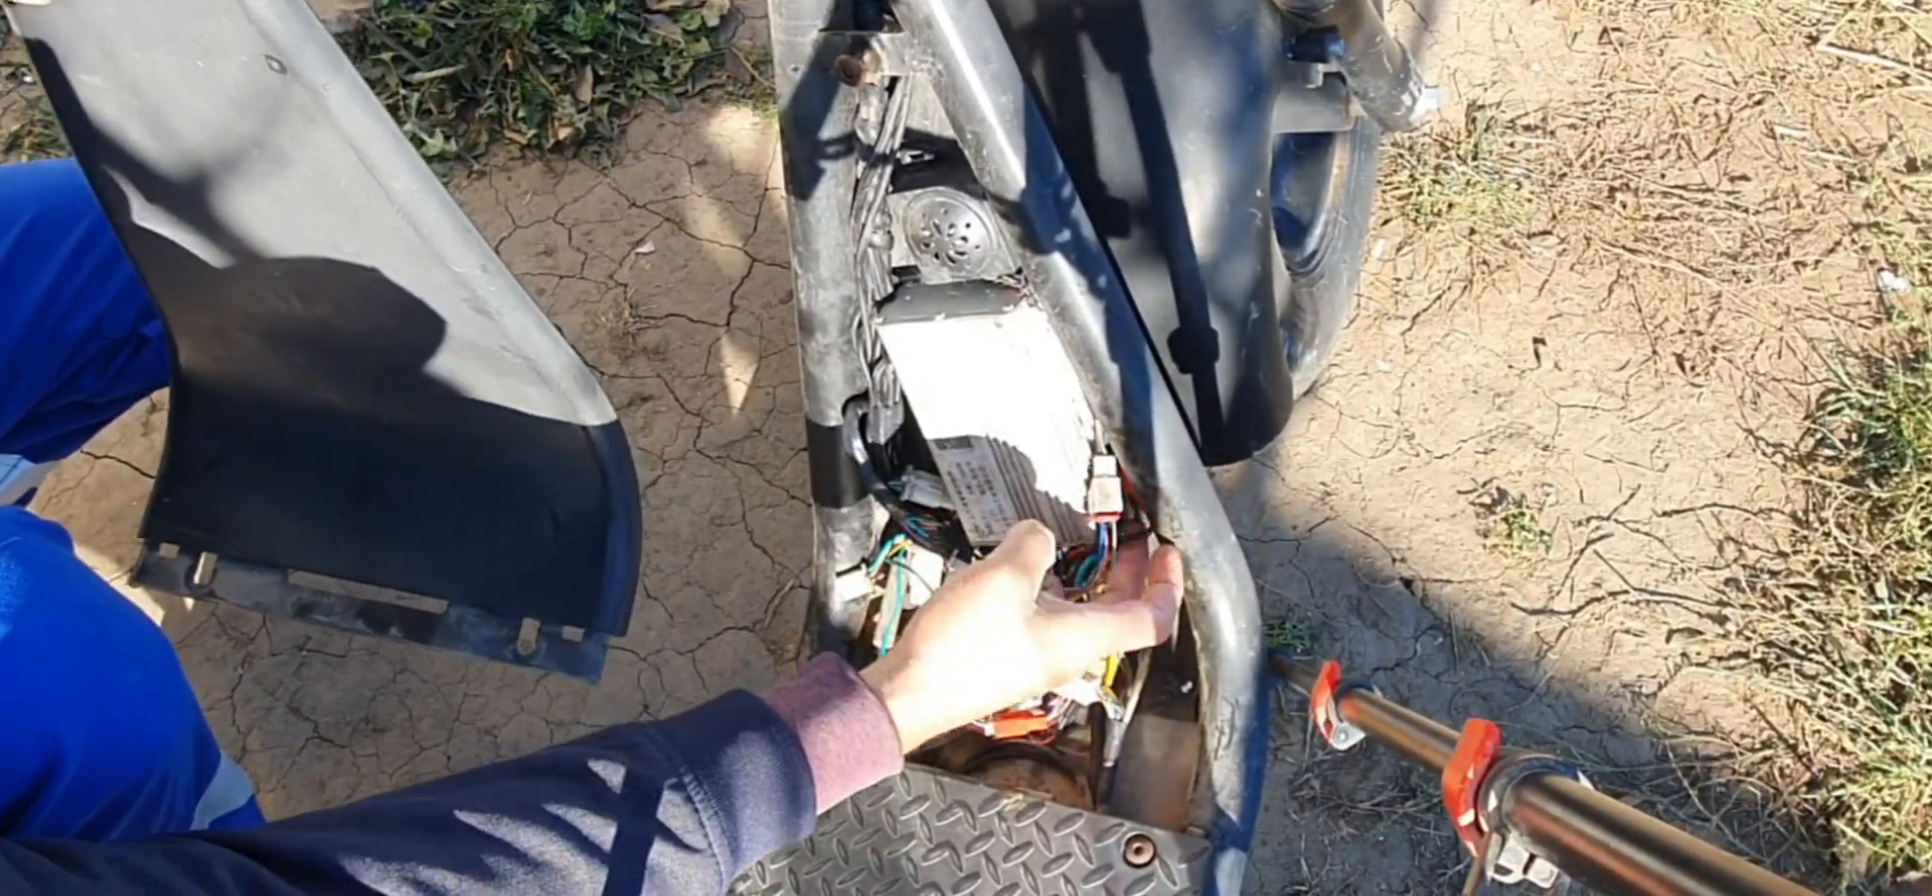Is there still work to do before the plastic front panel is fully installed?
Yes.